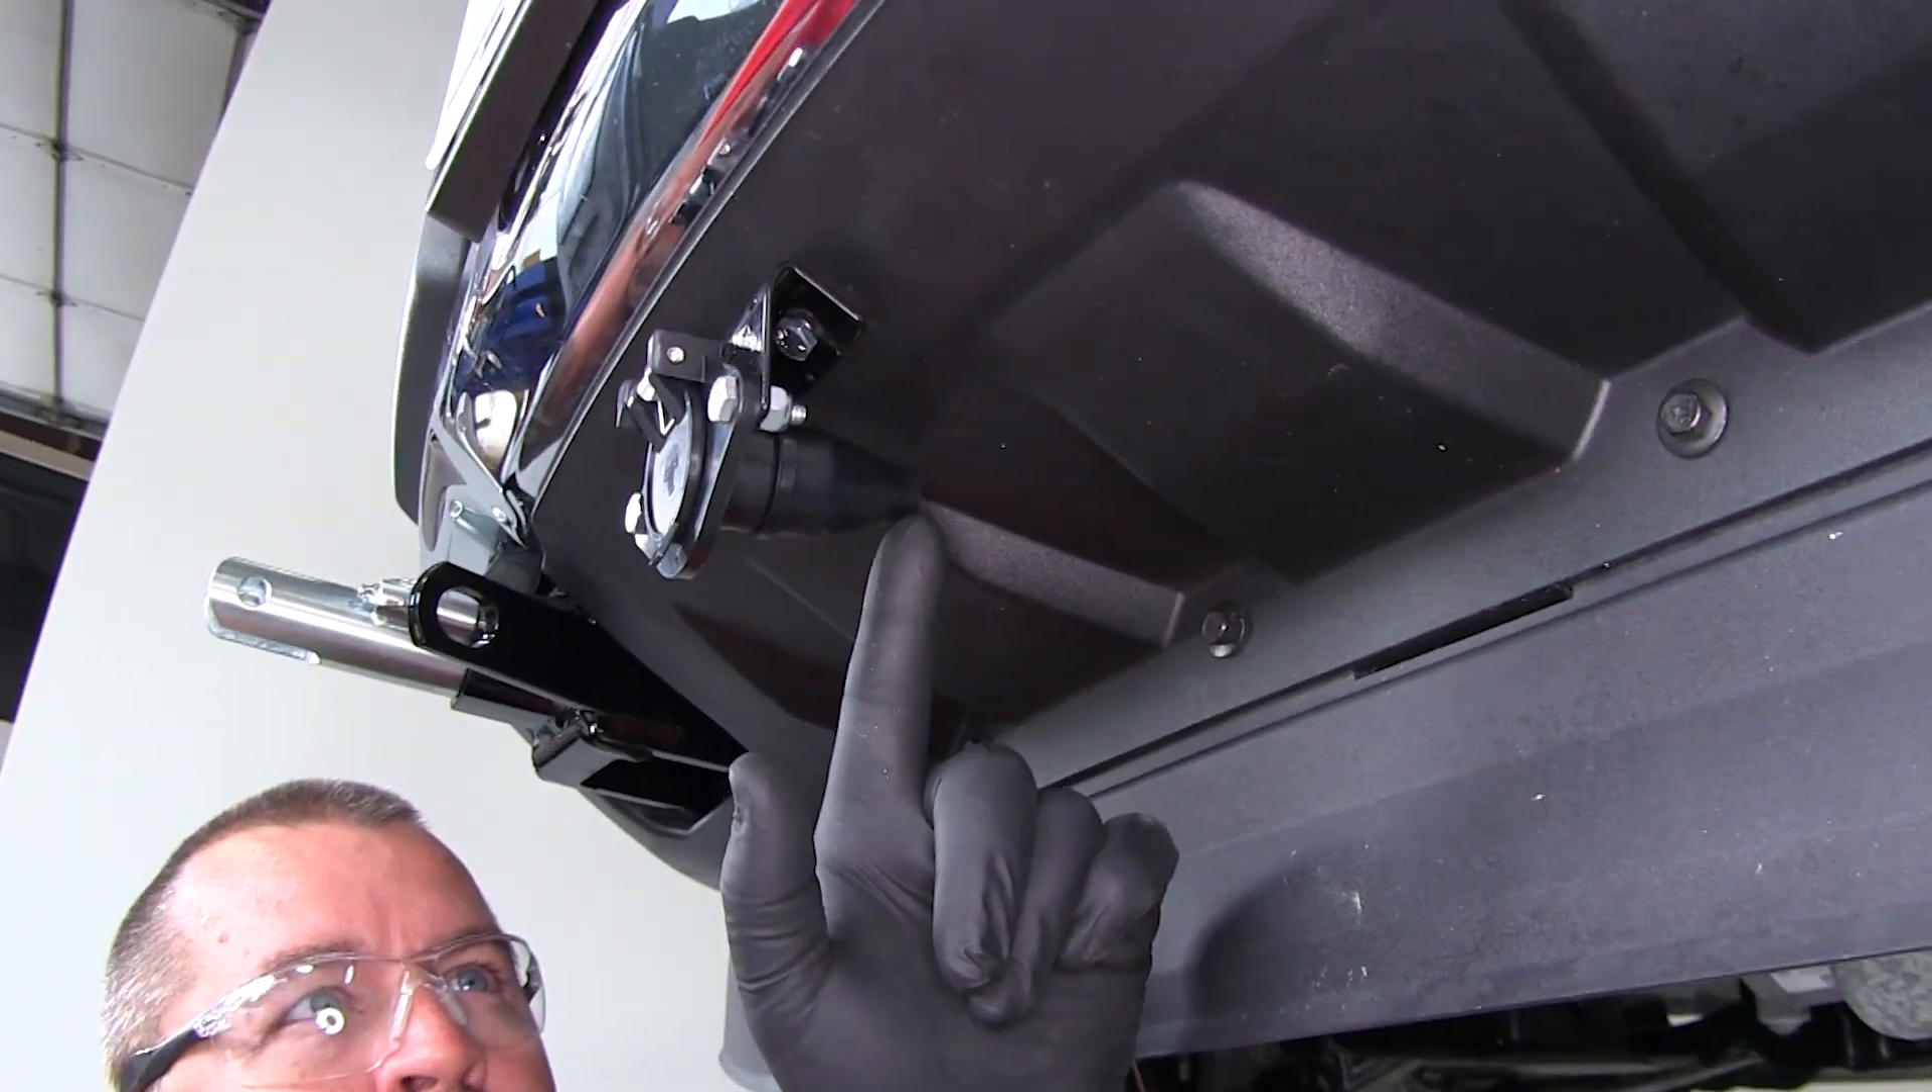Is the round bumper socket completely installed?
Yes.